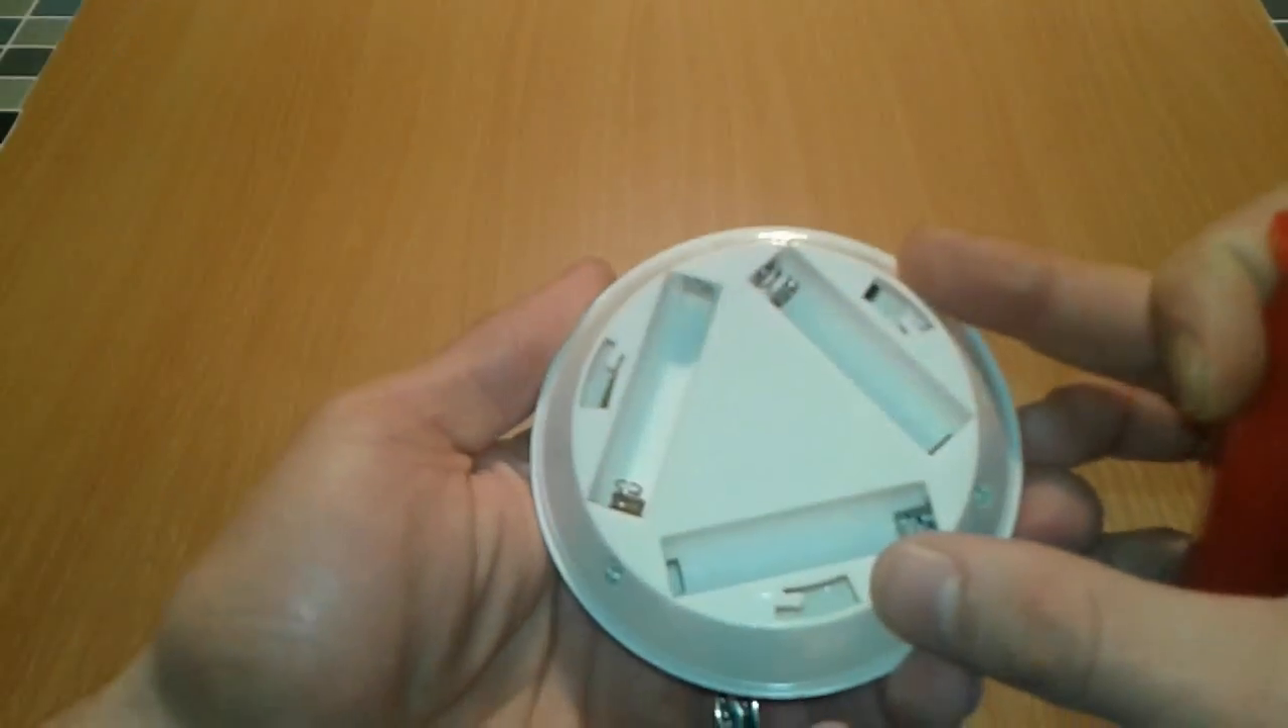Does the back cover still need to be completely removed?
No.